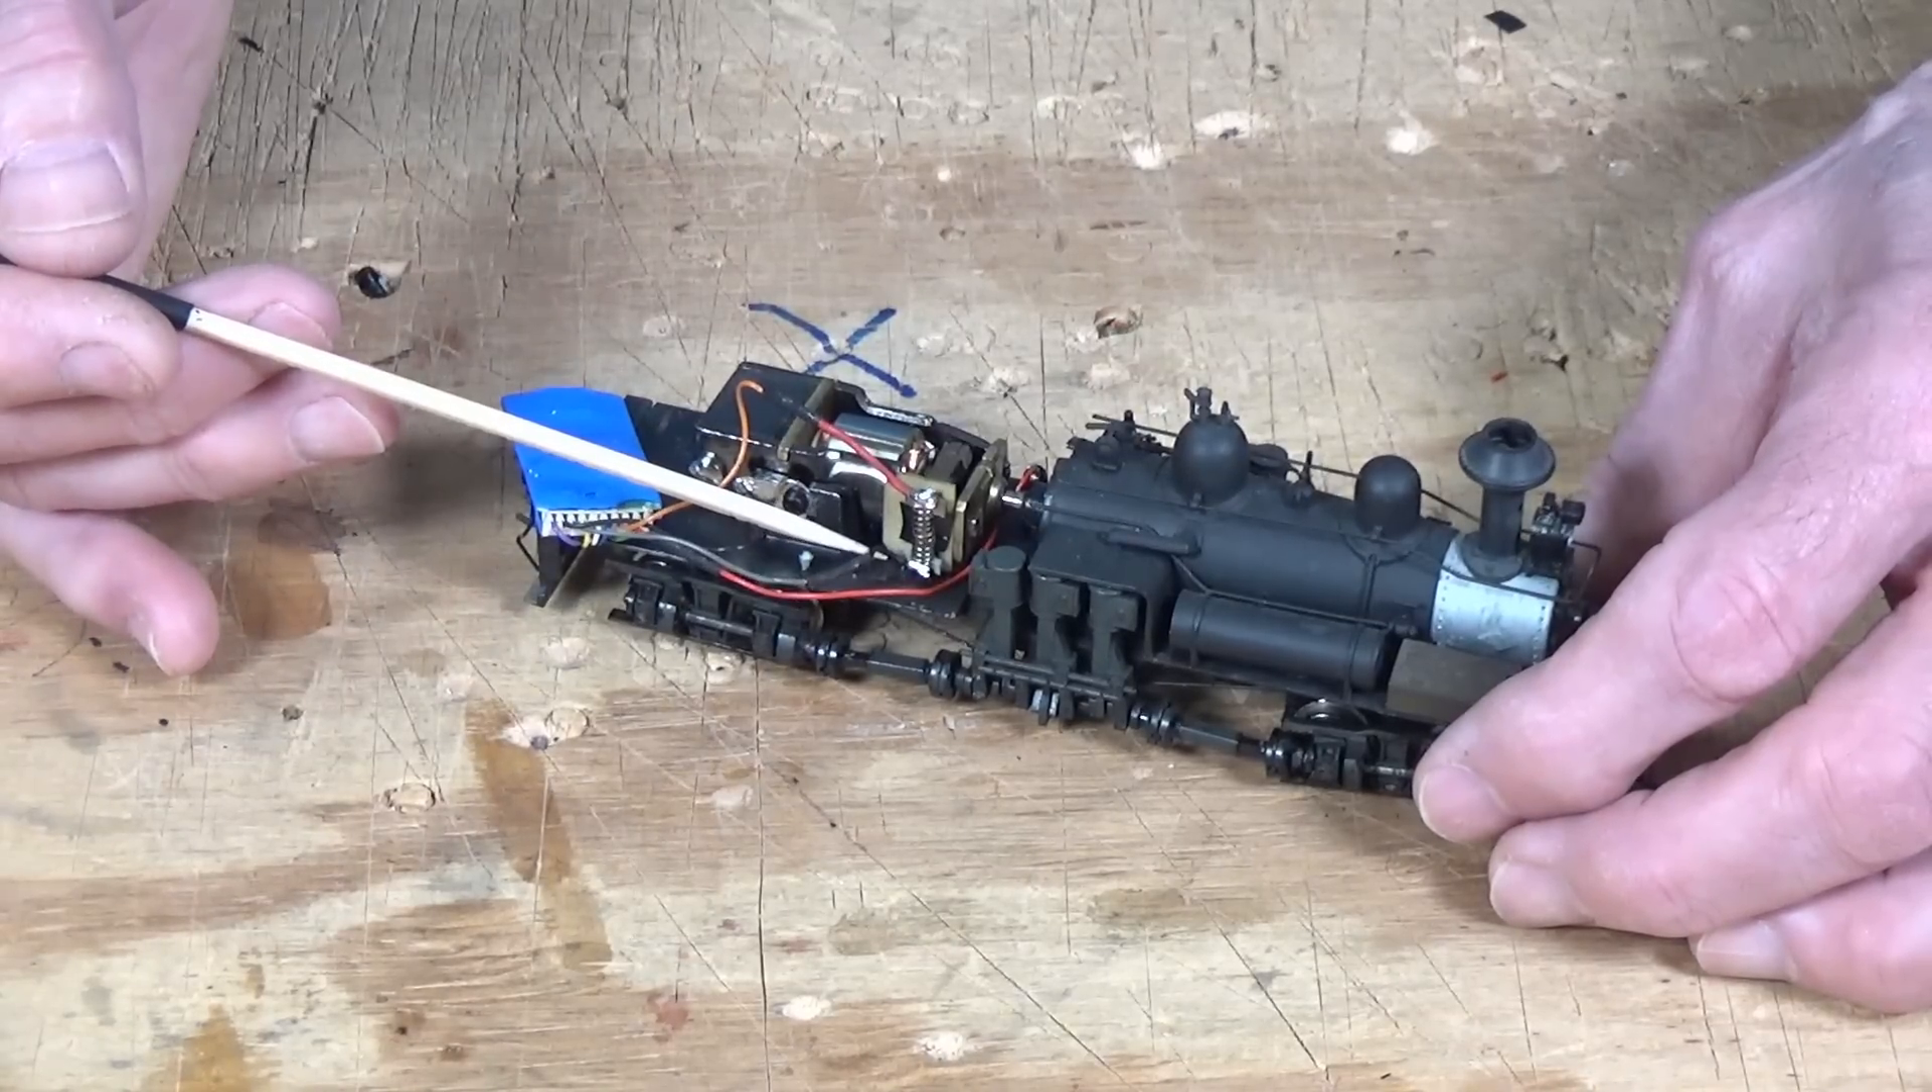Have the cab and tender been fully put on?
No.